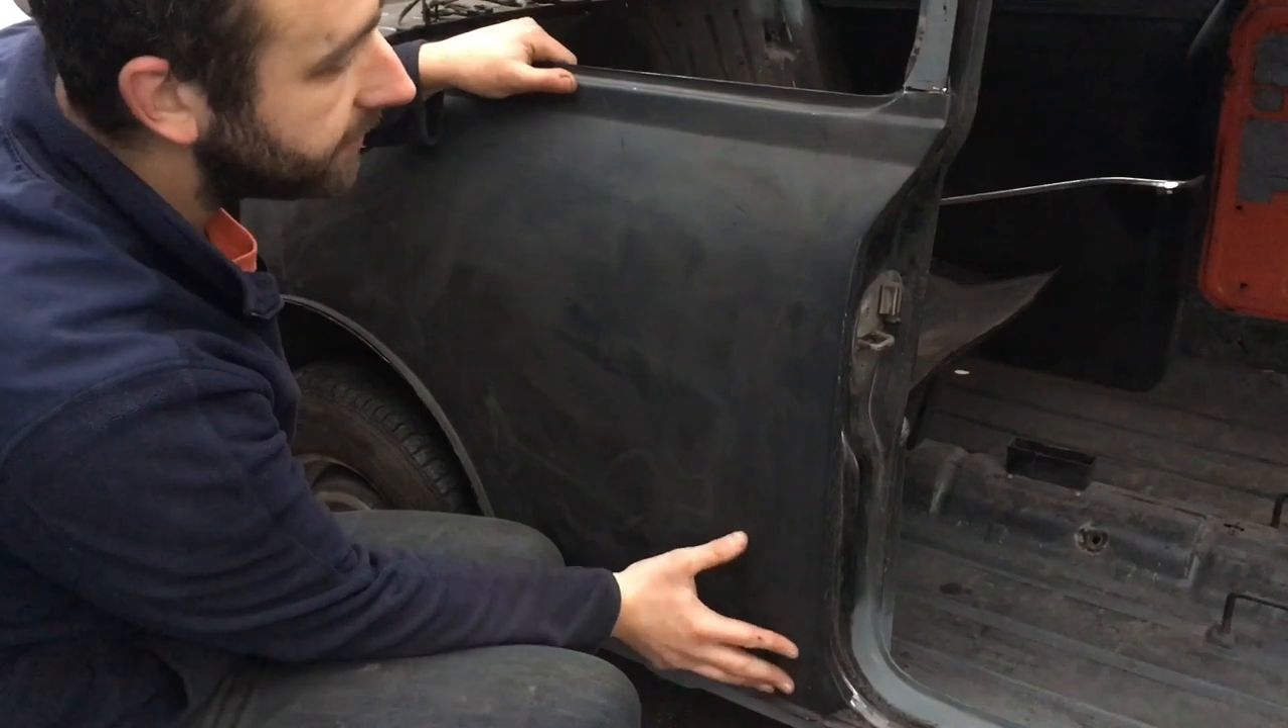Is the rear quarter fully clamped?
No.